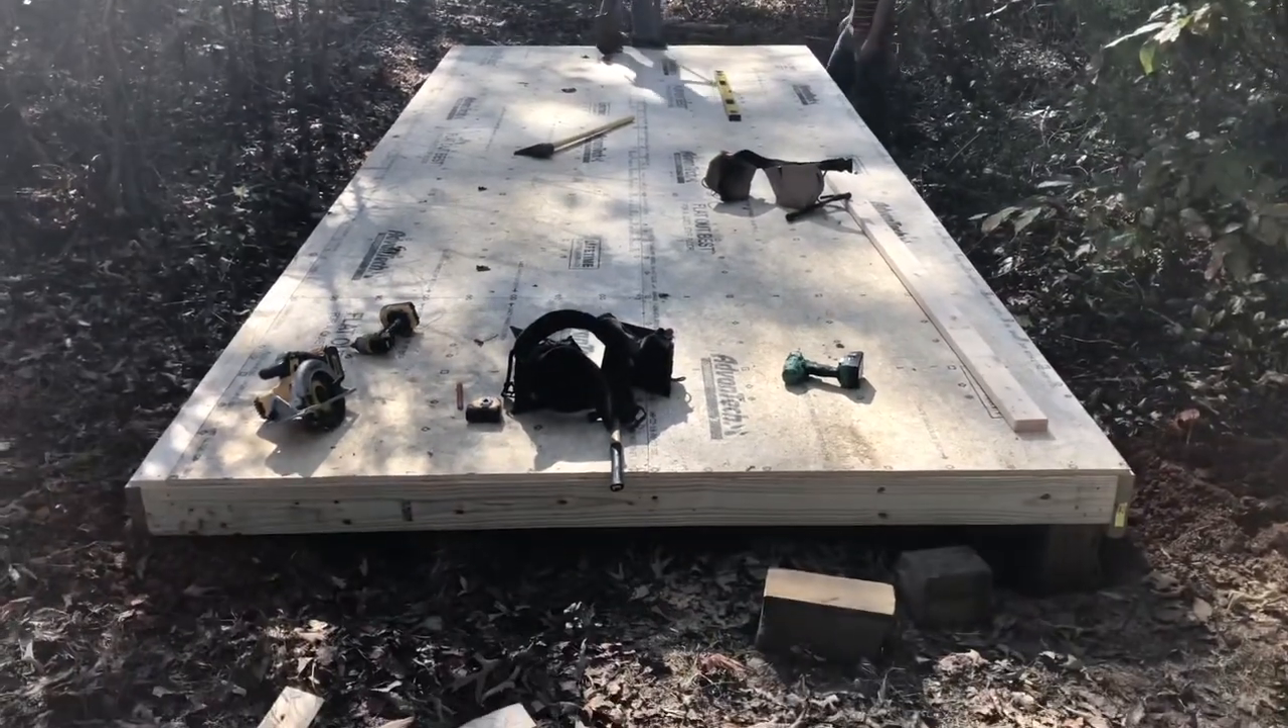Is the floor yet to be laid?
No.